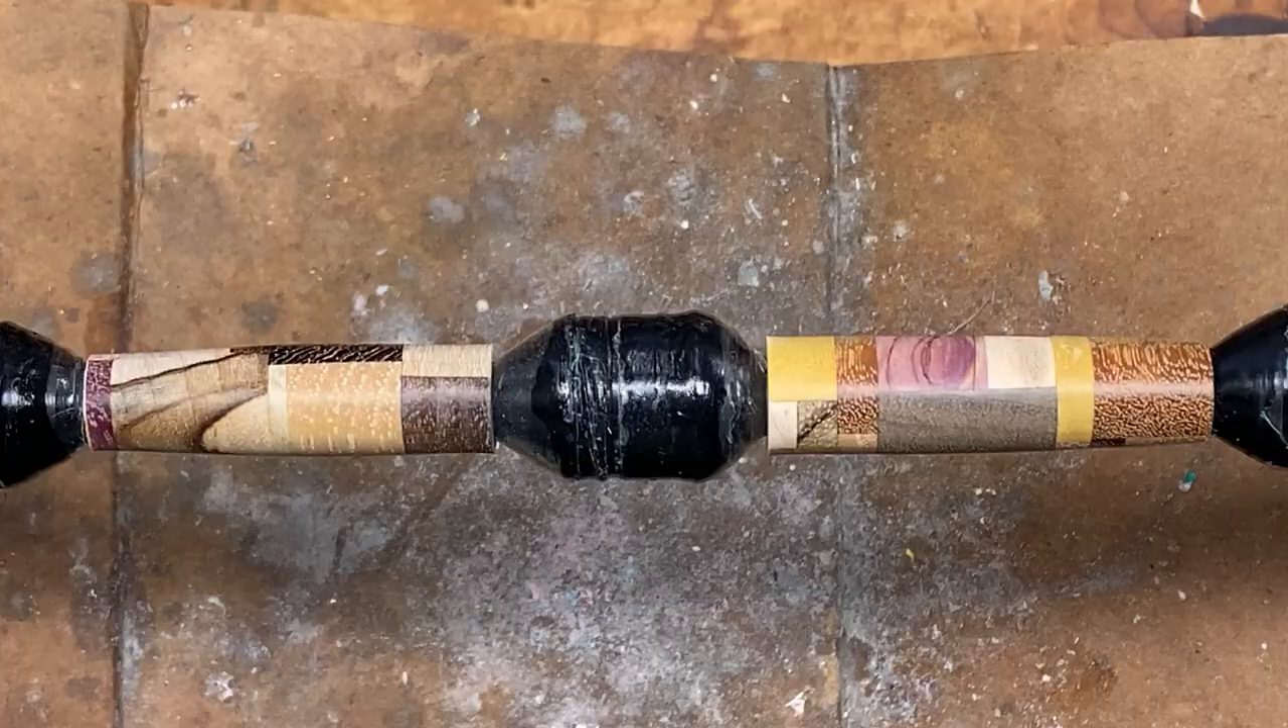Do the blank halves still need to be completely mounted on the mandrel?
No.